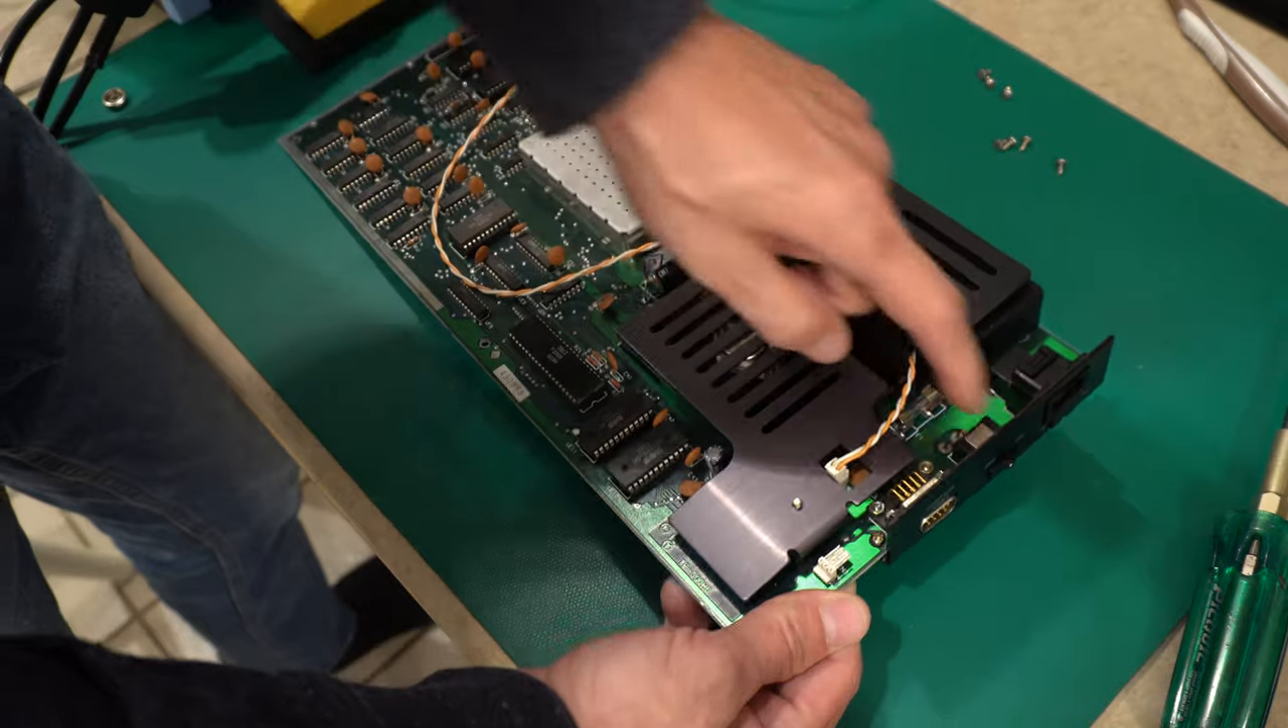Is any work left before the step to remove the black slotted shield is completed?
Yes.